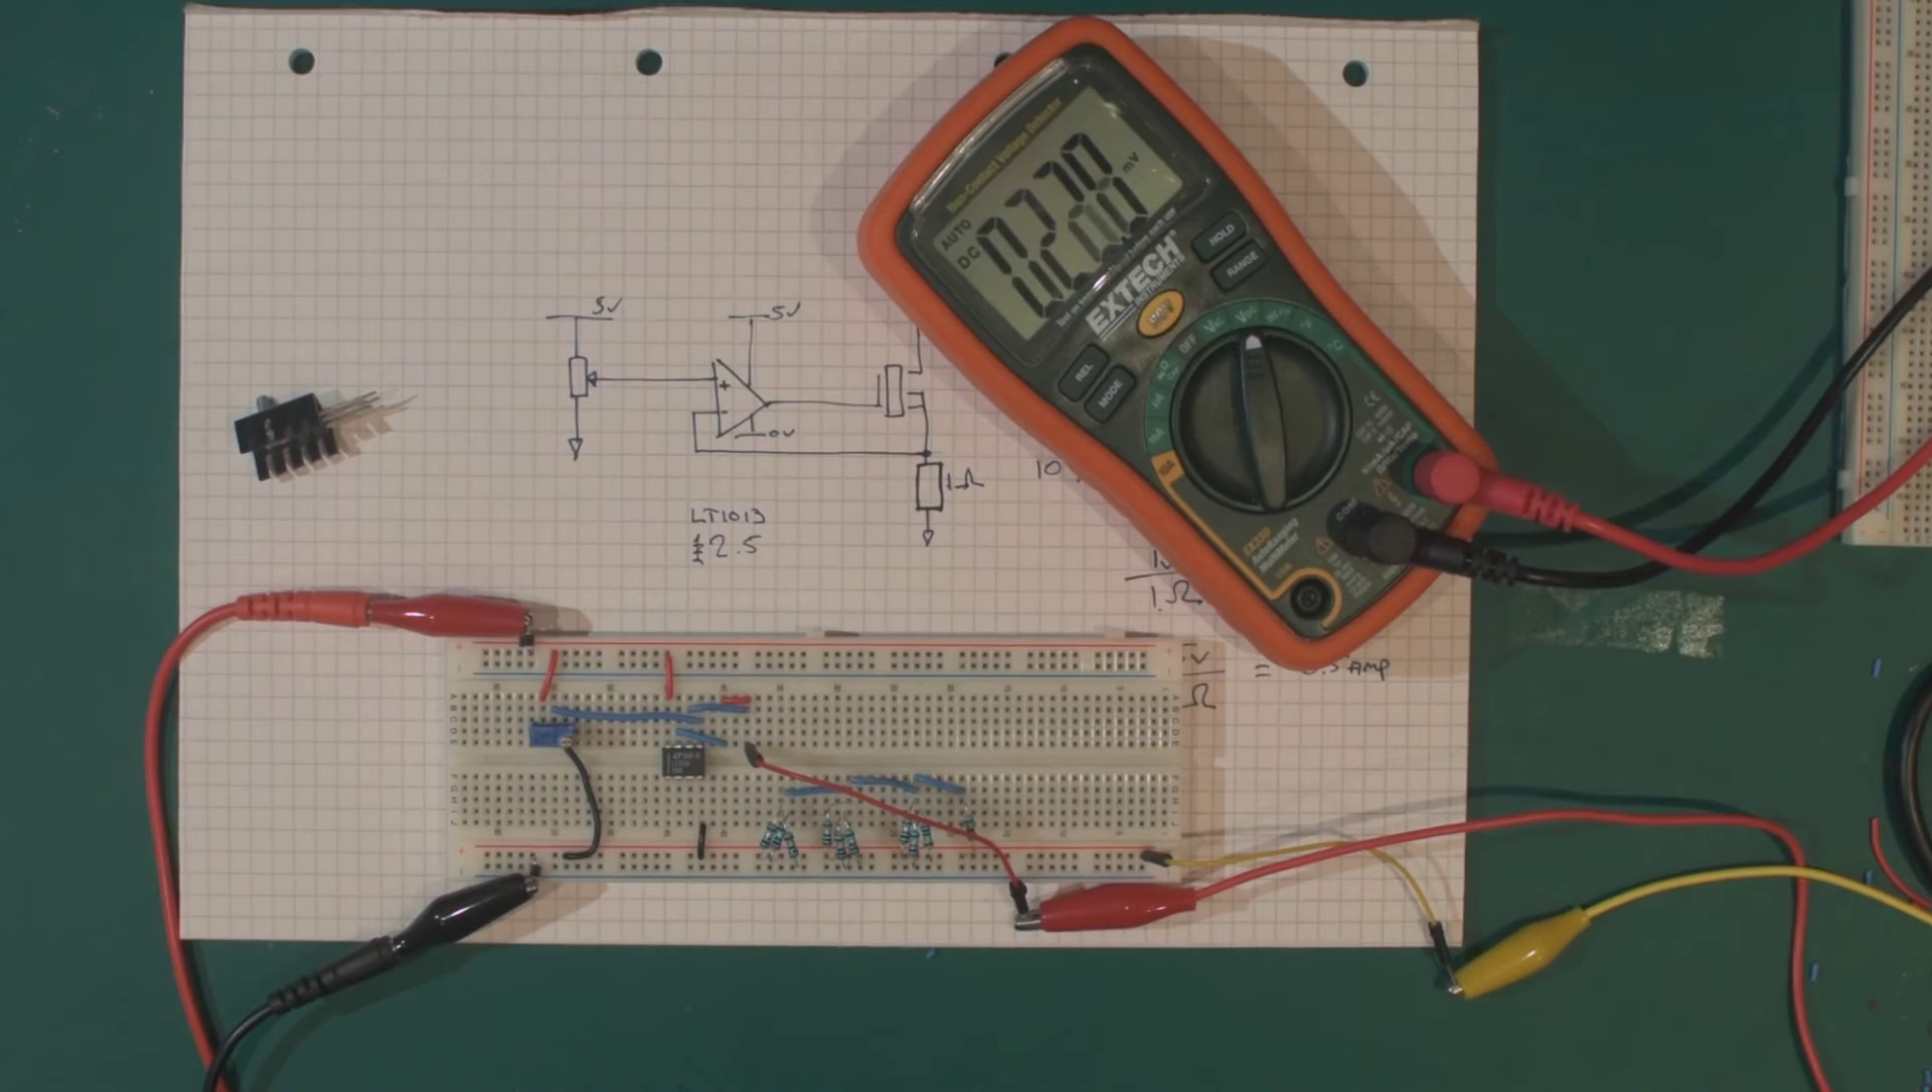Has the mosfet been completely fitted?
No.